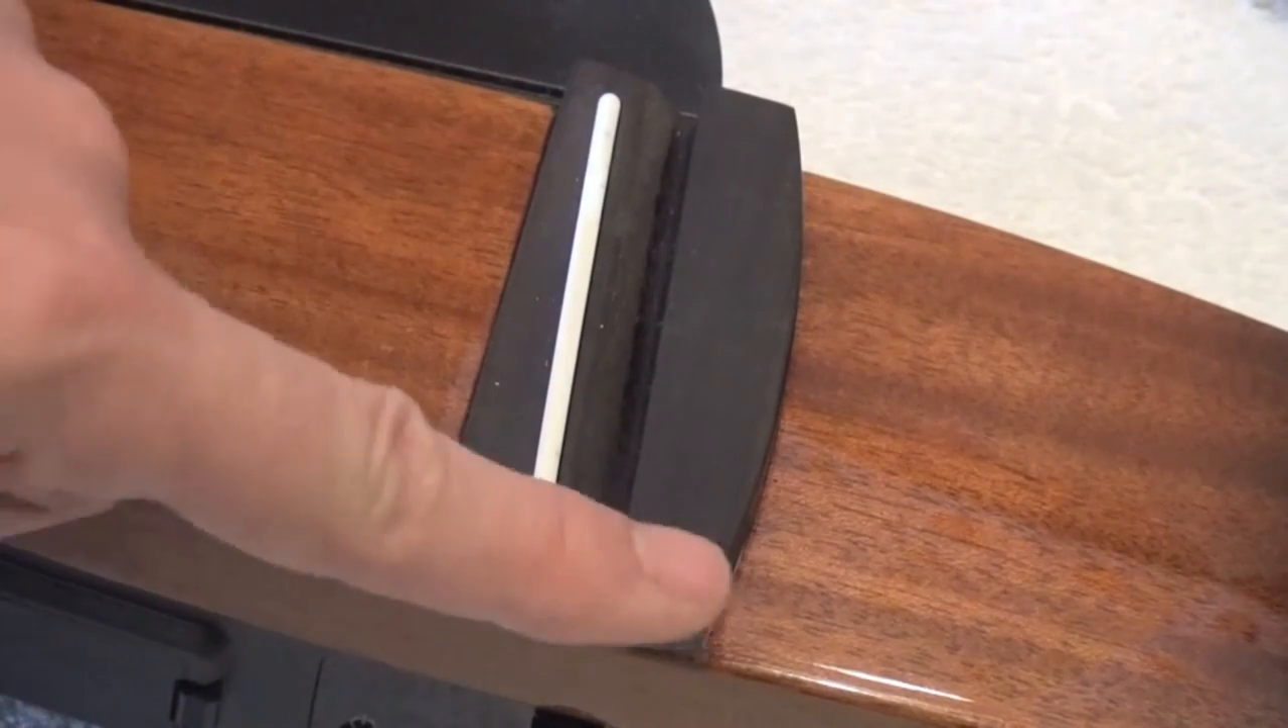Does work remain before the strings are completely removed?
No.